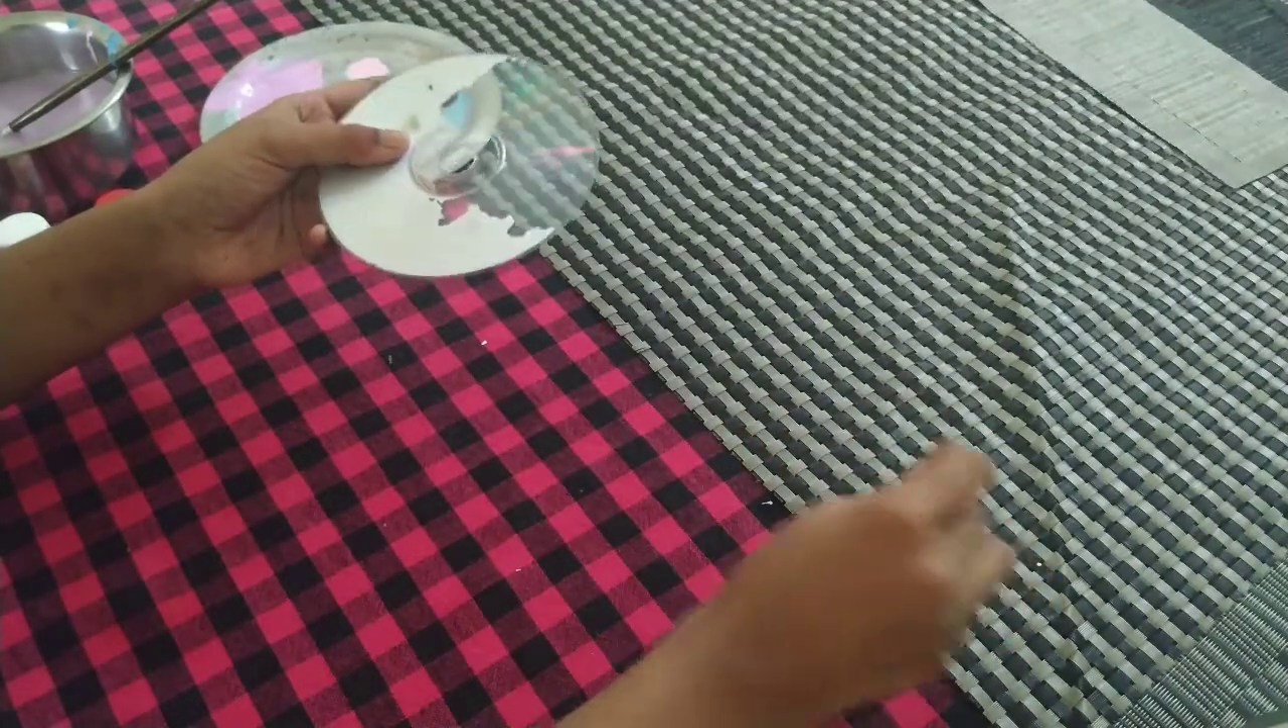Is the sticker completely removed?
No.